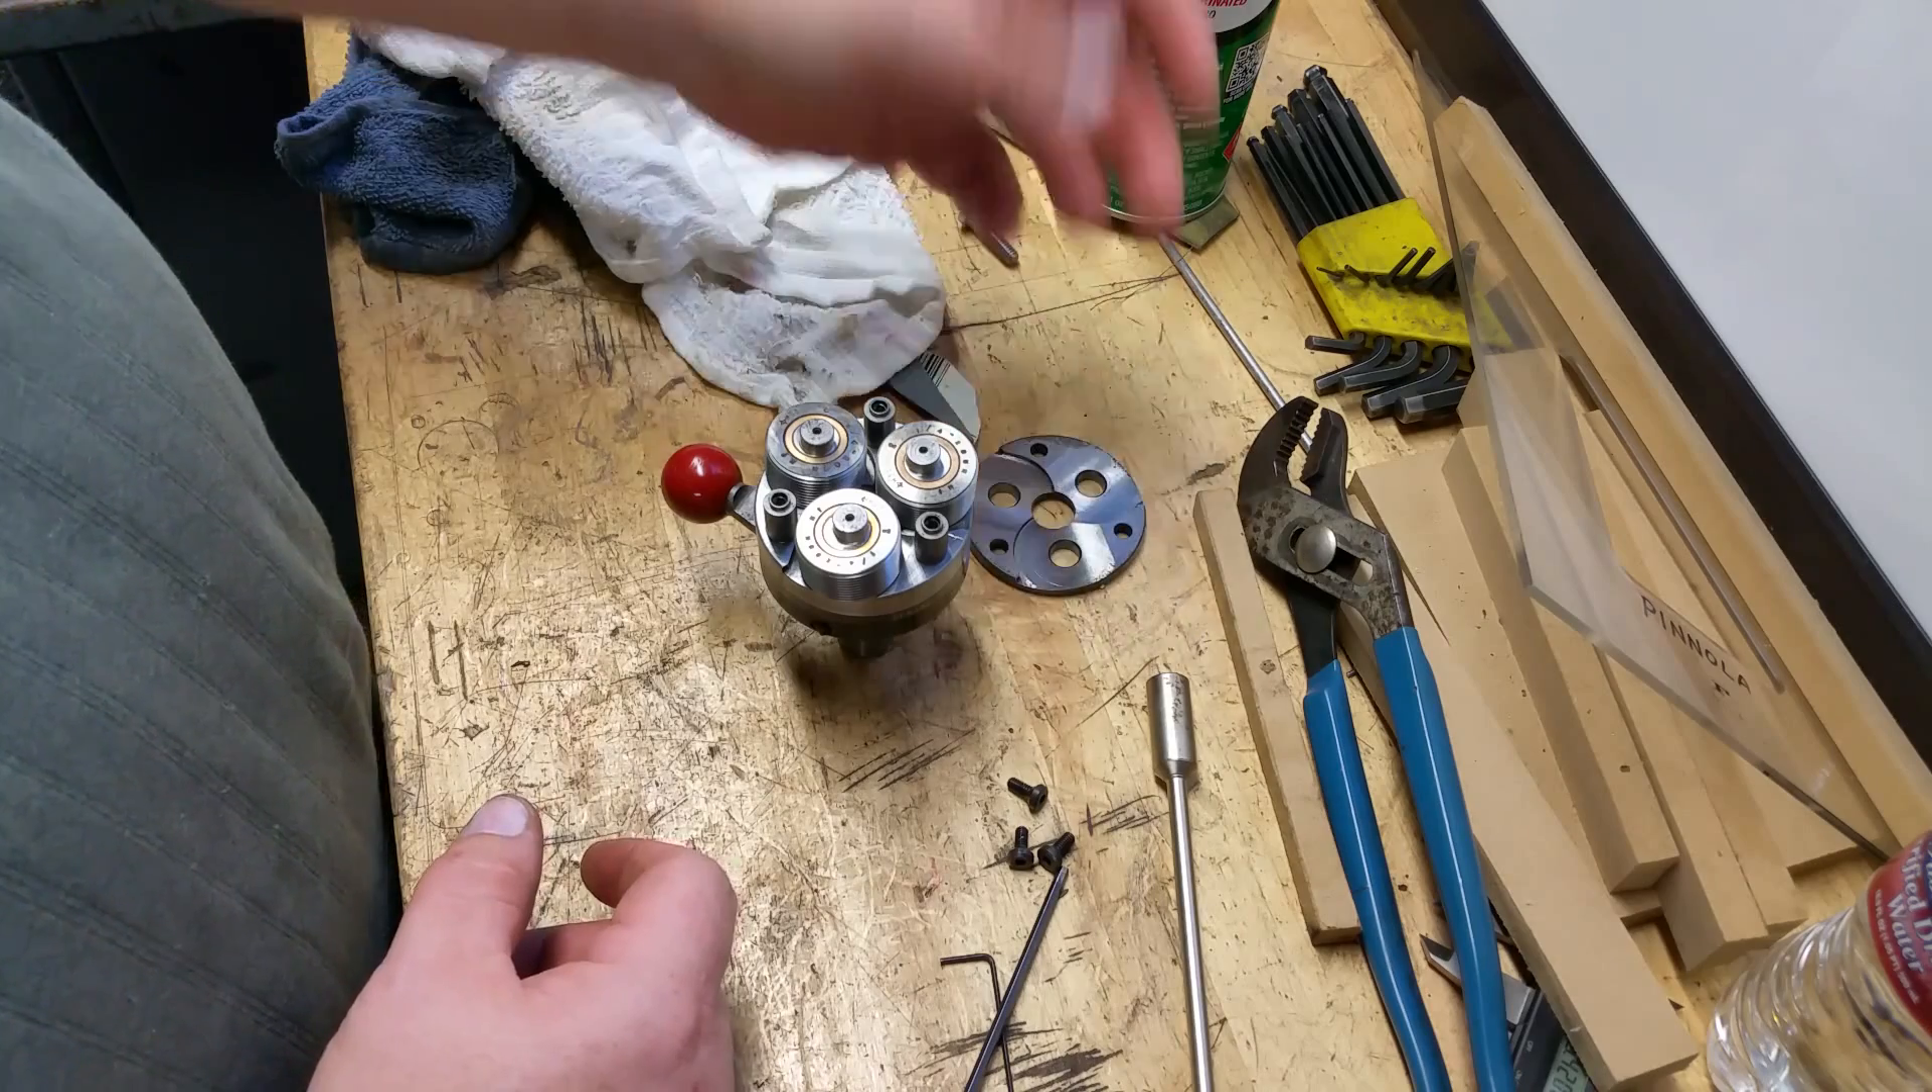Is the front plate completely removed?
Yes.